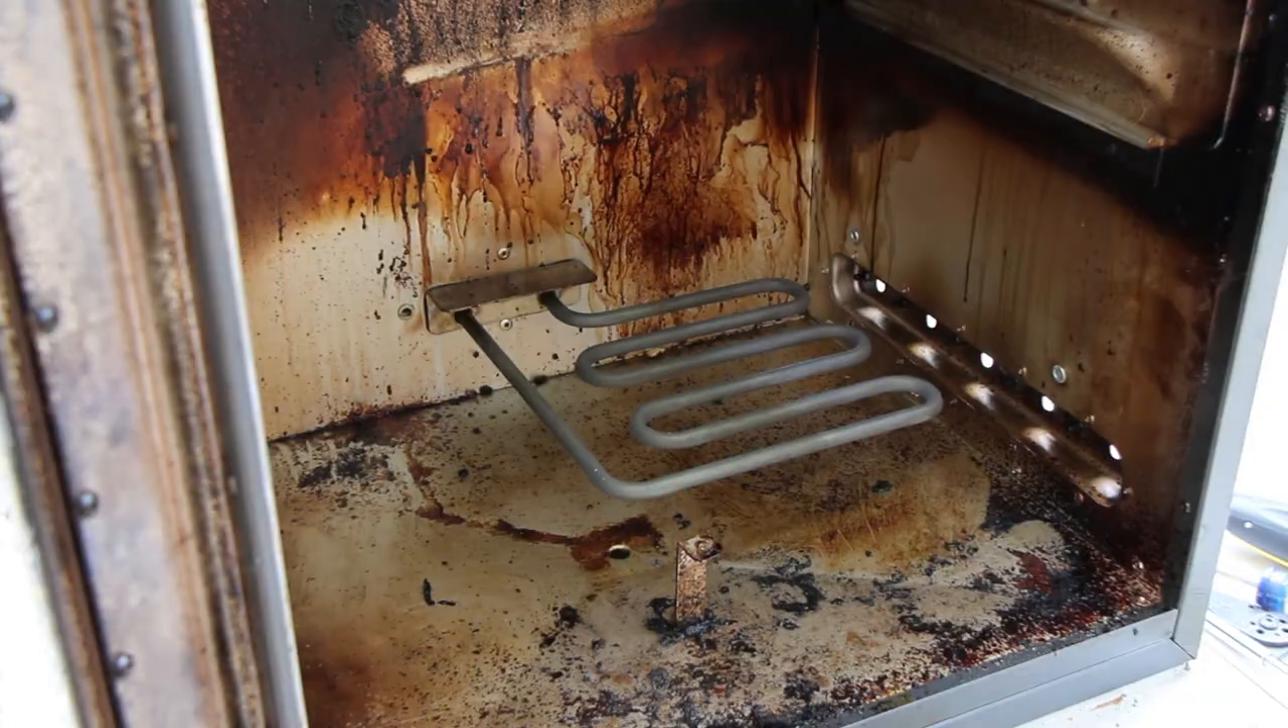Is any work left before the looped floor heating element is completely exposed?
No.